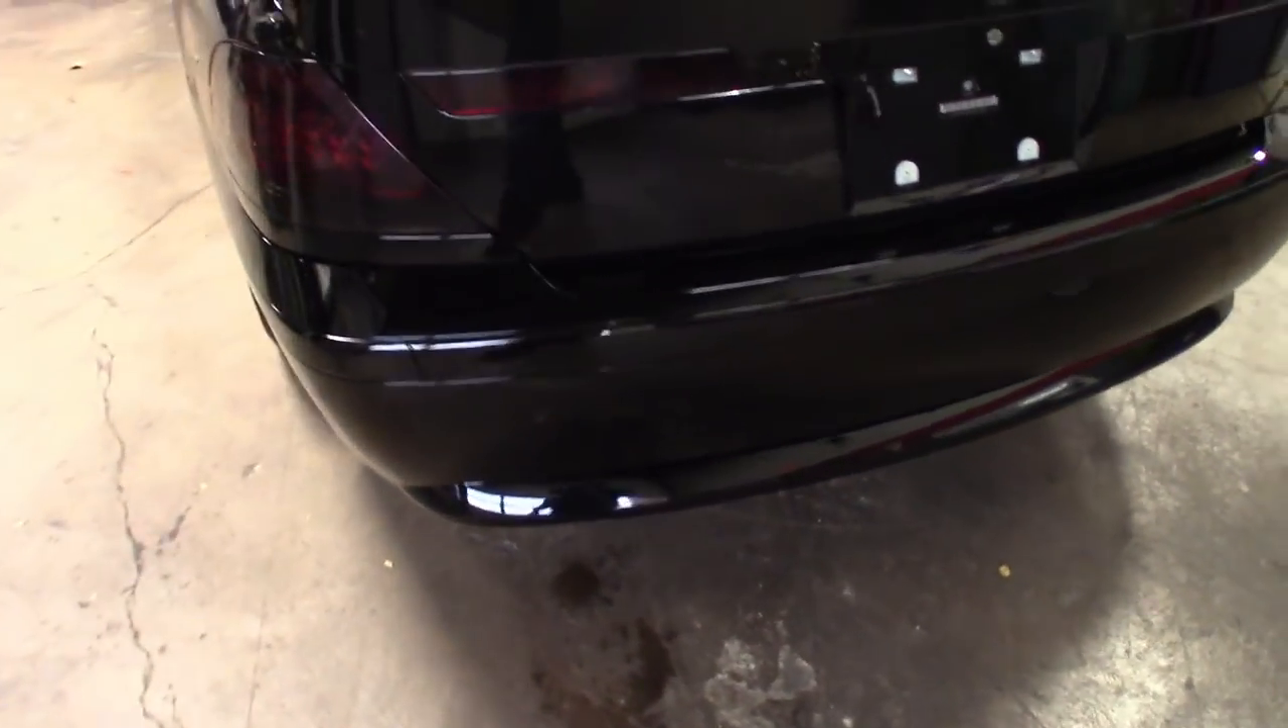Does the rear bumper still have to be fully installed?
No.